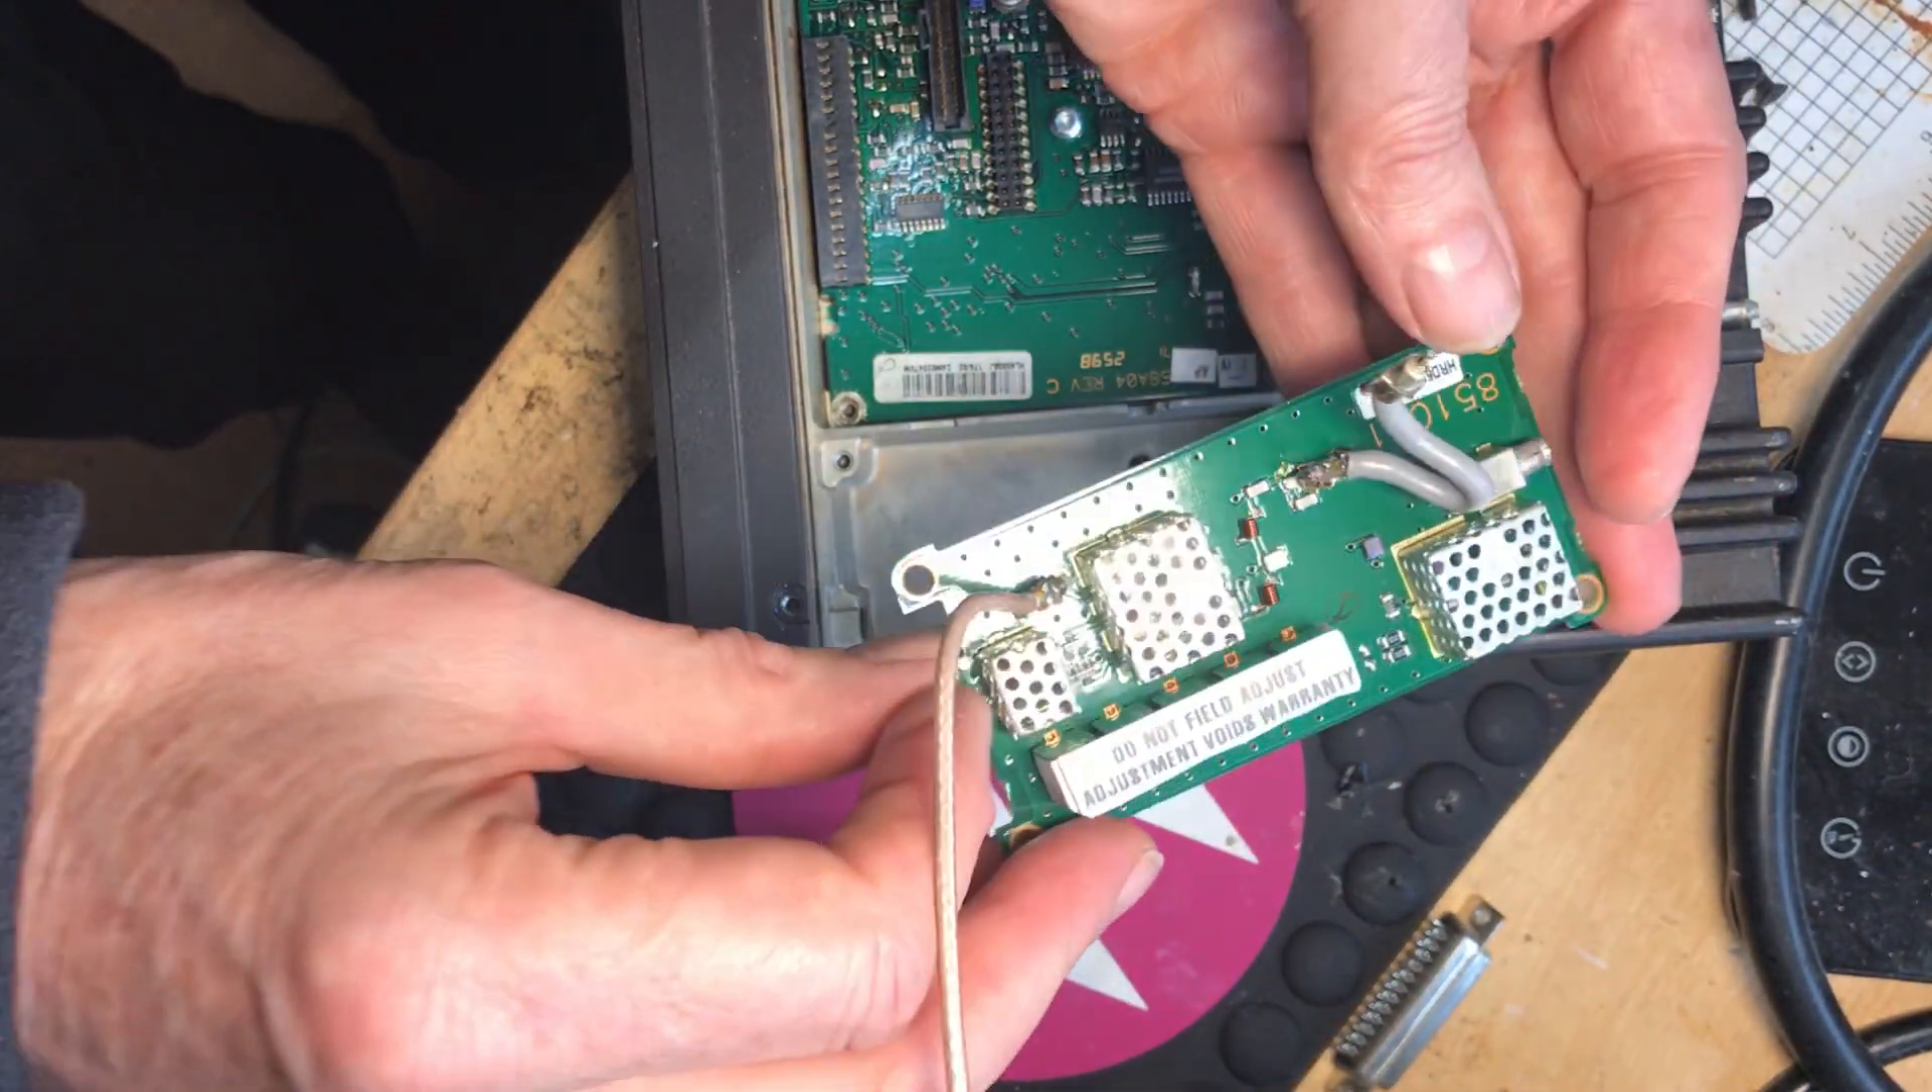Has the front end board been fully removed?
Yes.